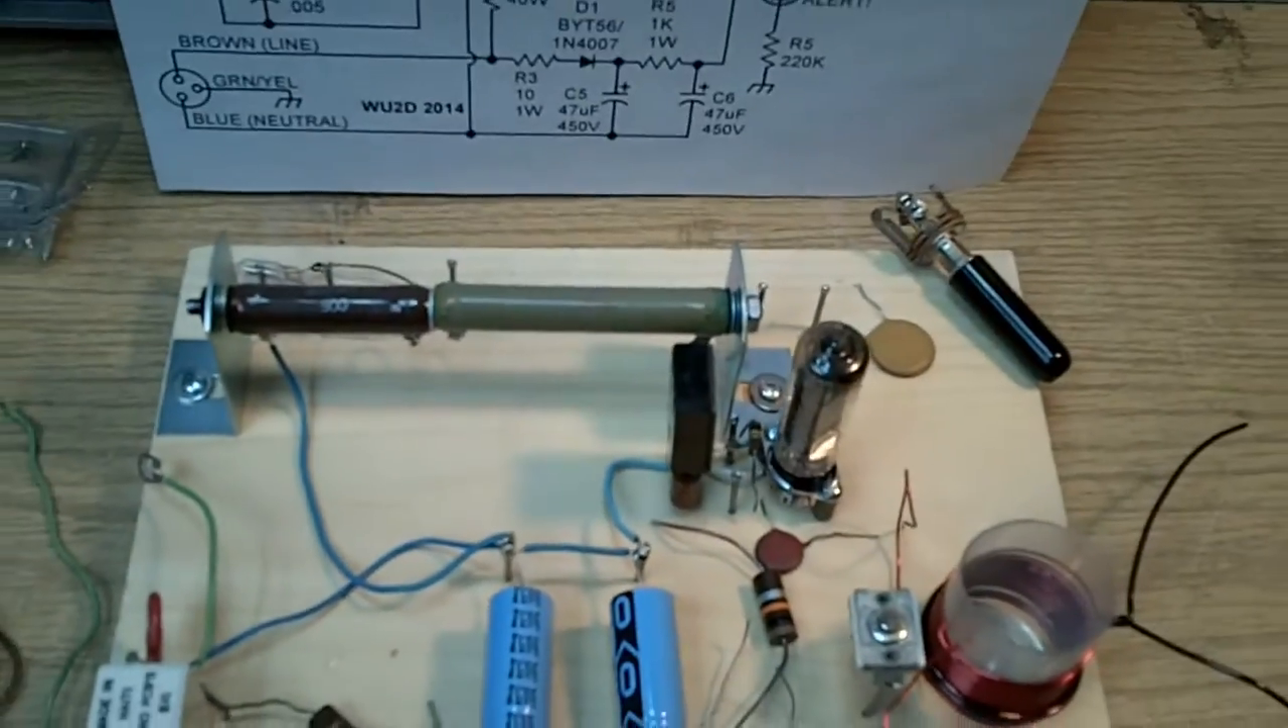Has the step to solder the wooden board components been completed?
No.